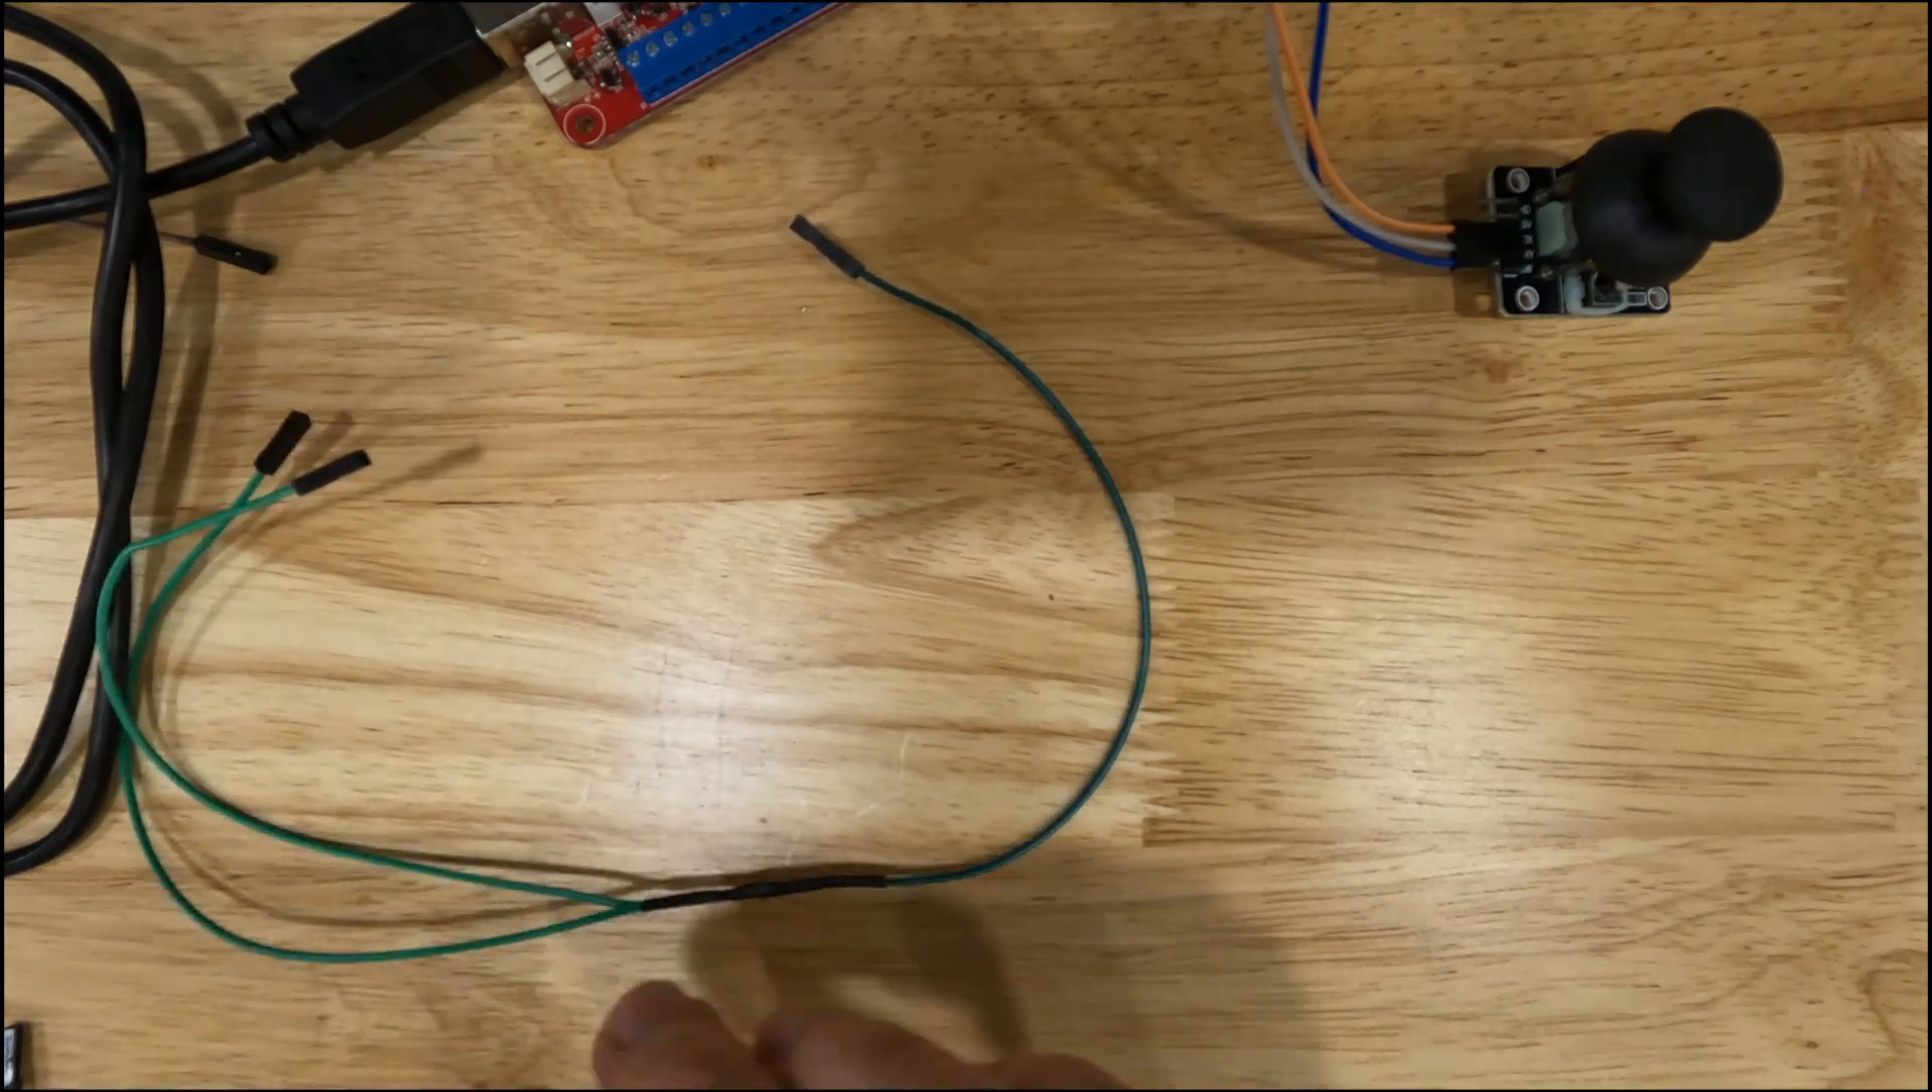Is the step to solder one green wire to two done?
Yes.